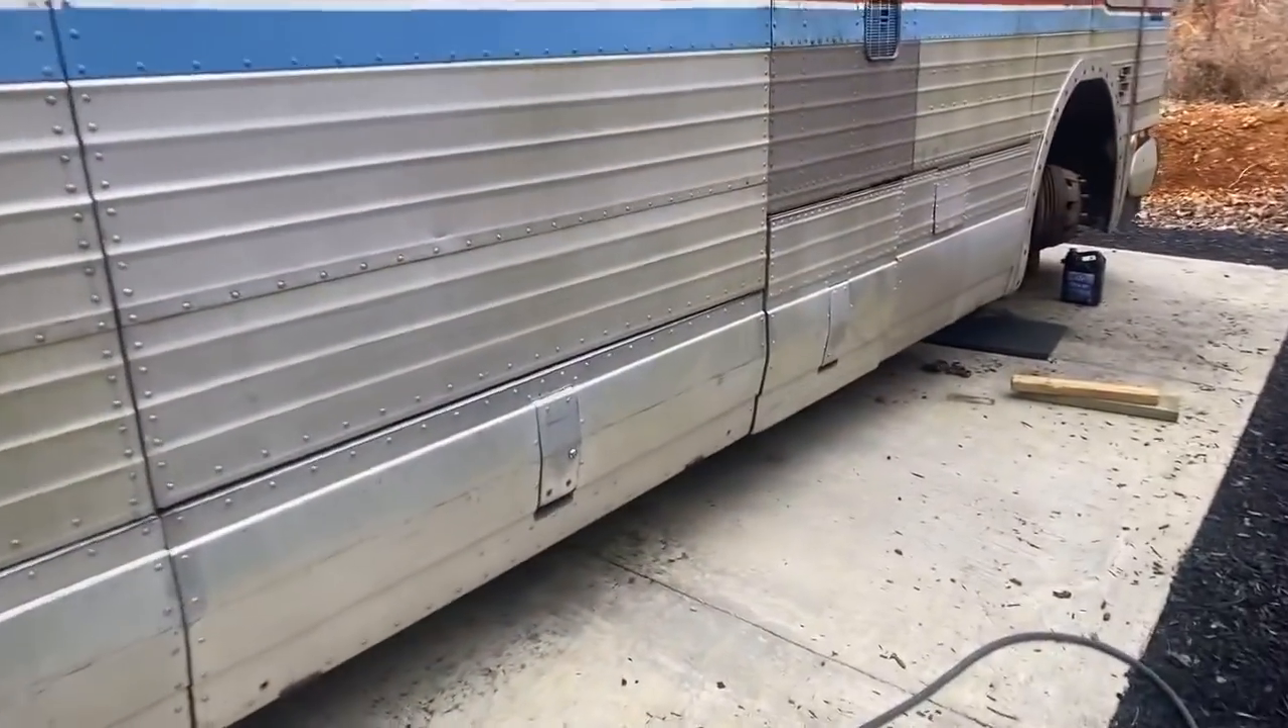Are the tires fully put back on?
No.